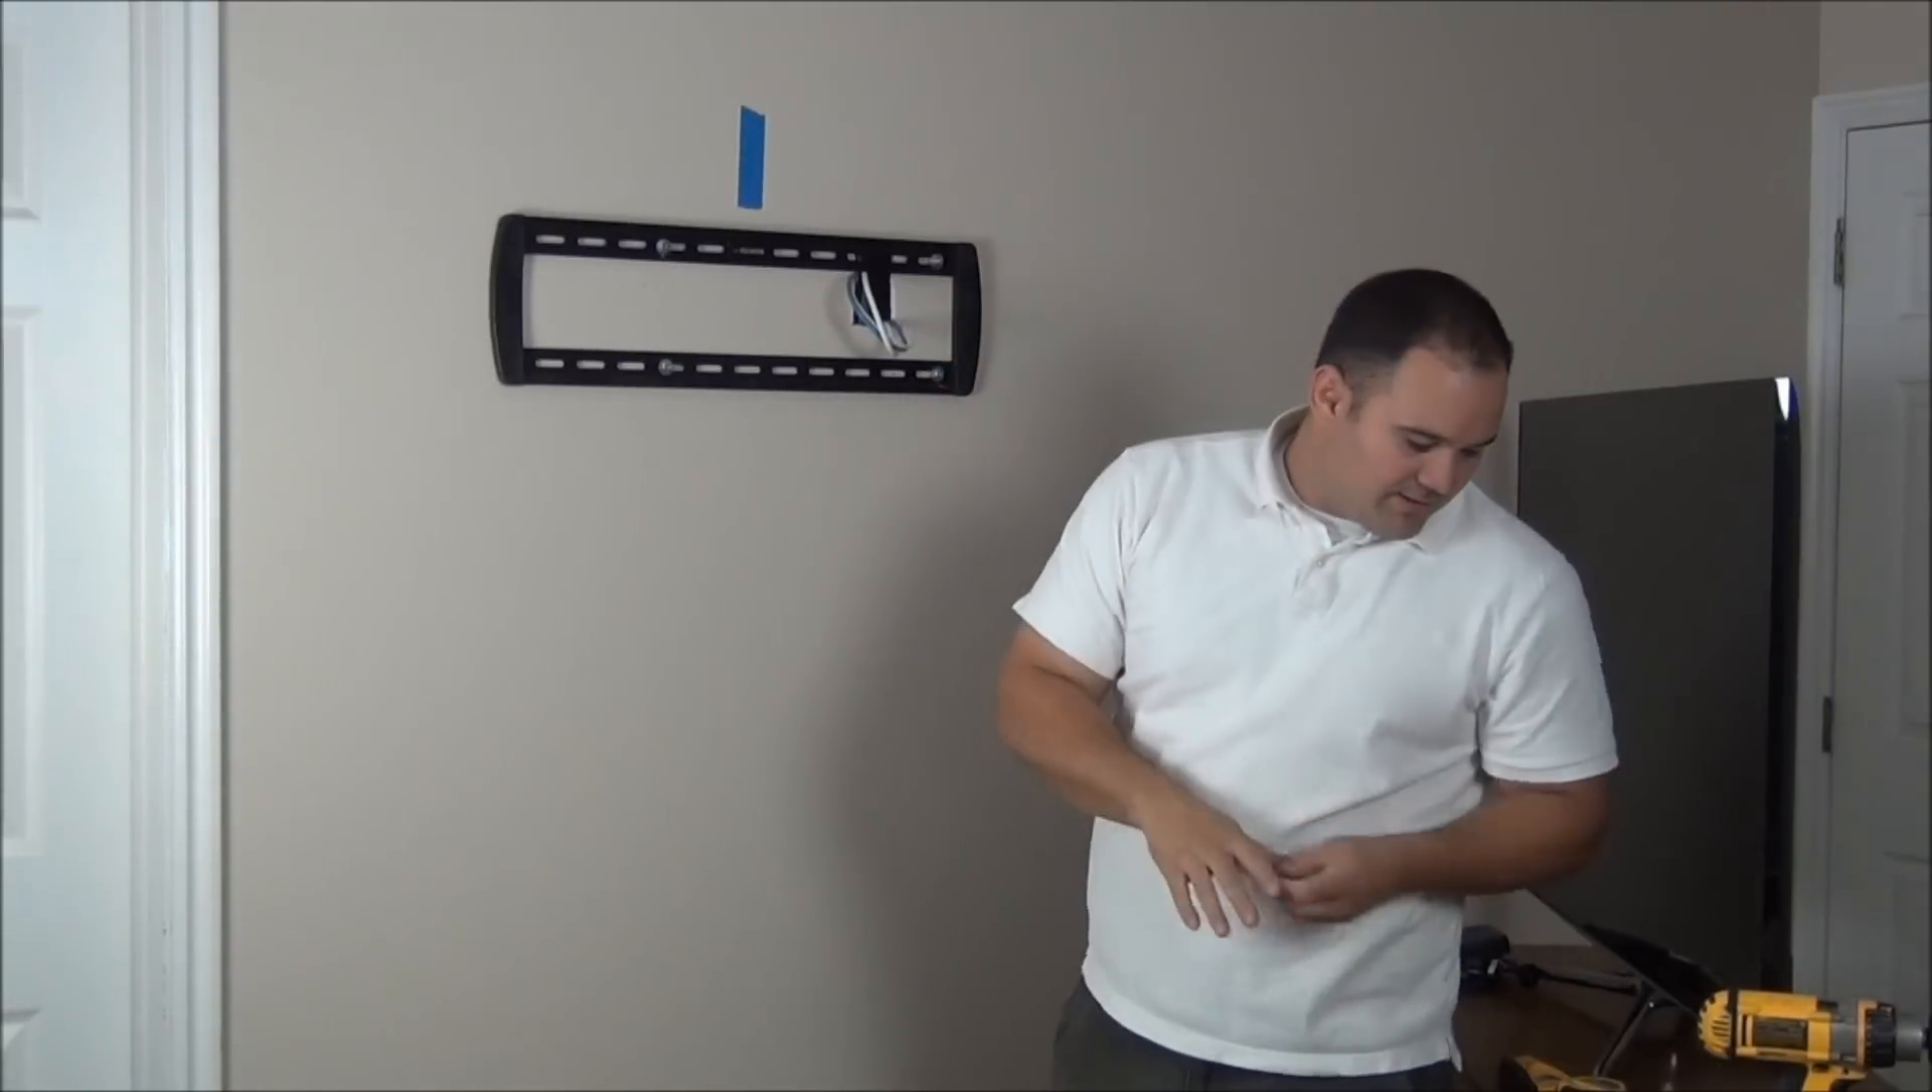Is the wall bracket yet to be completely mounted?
No.